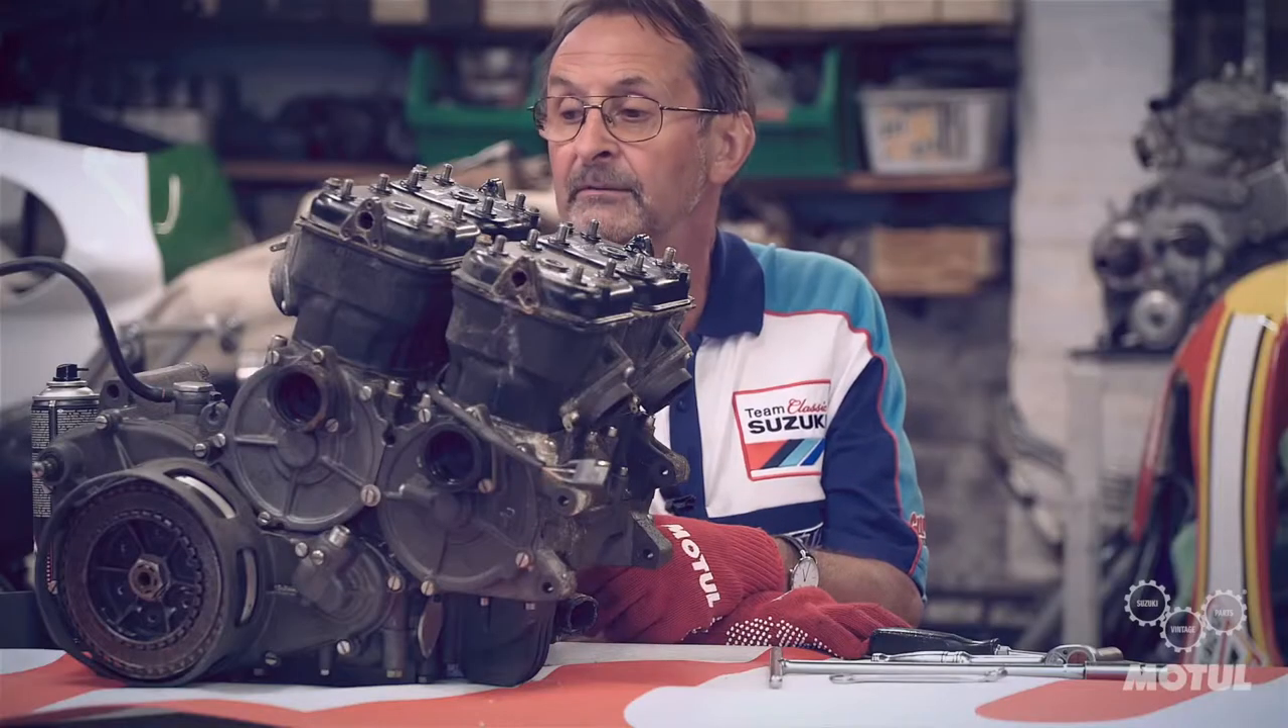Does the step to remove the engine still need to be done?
No.